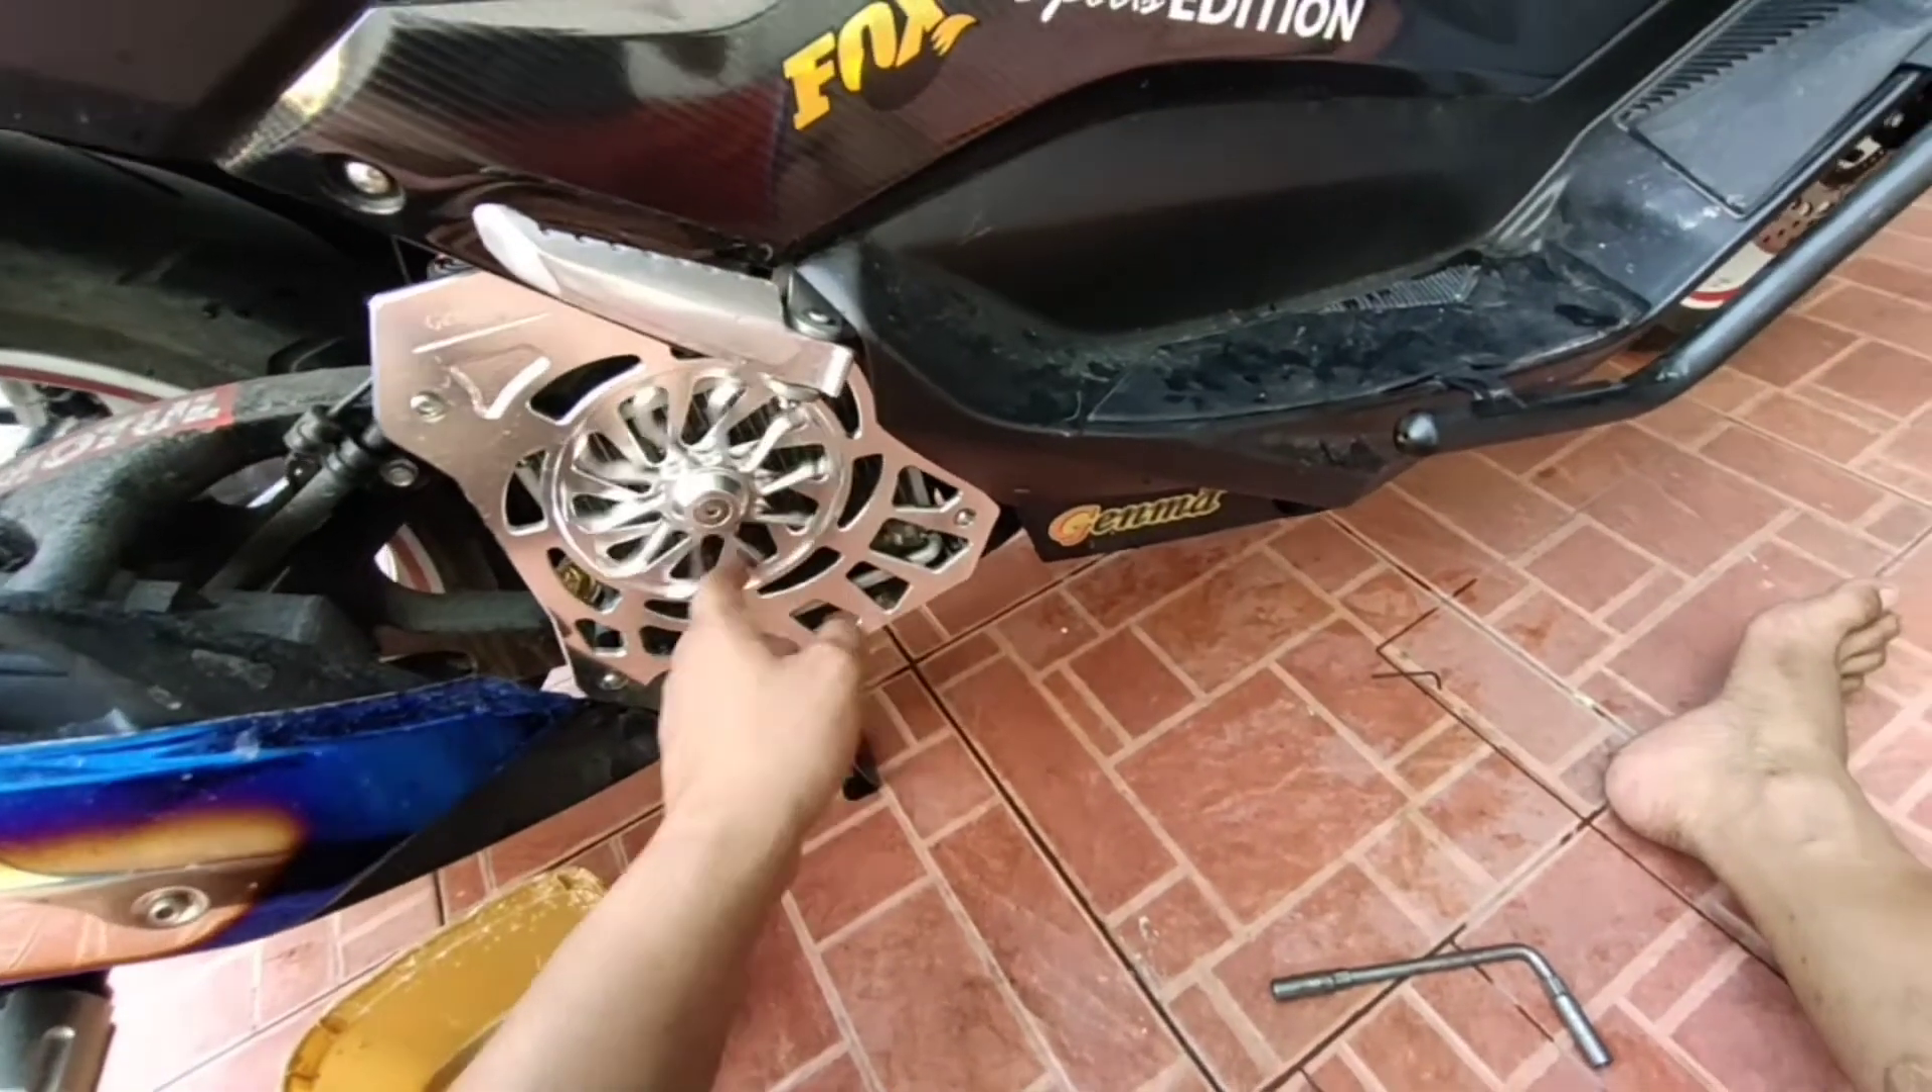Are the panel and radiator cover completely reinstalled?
Yes.